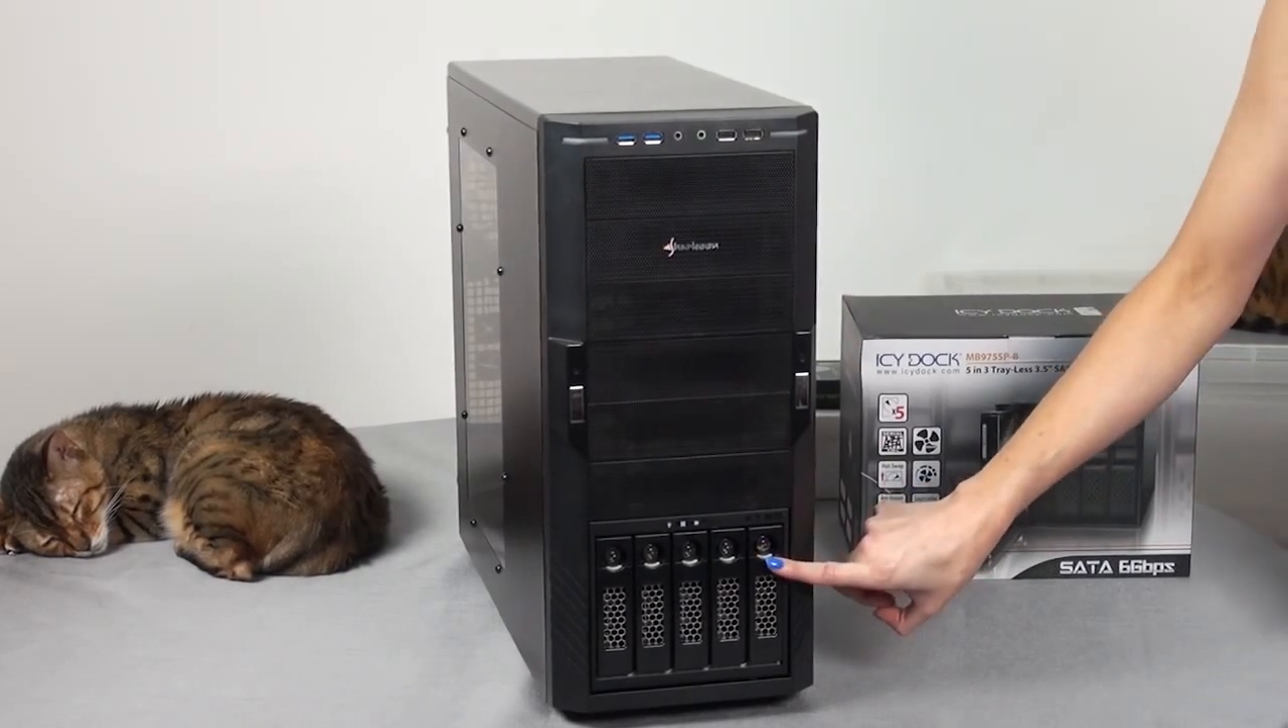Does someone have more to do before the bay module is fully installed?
No.